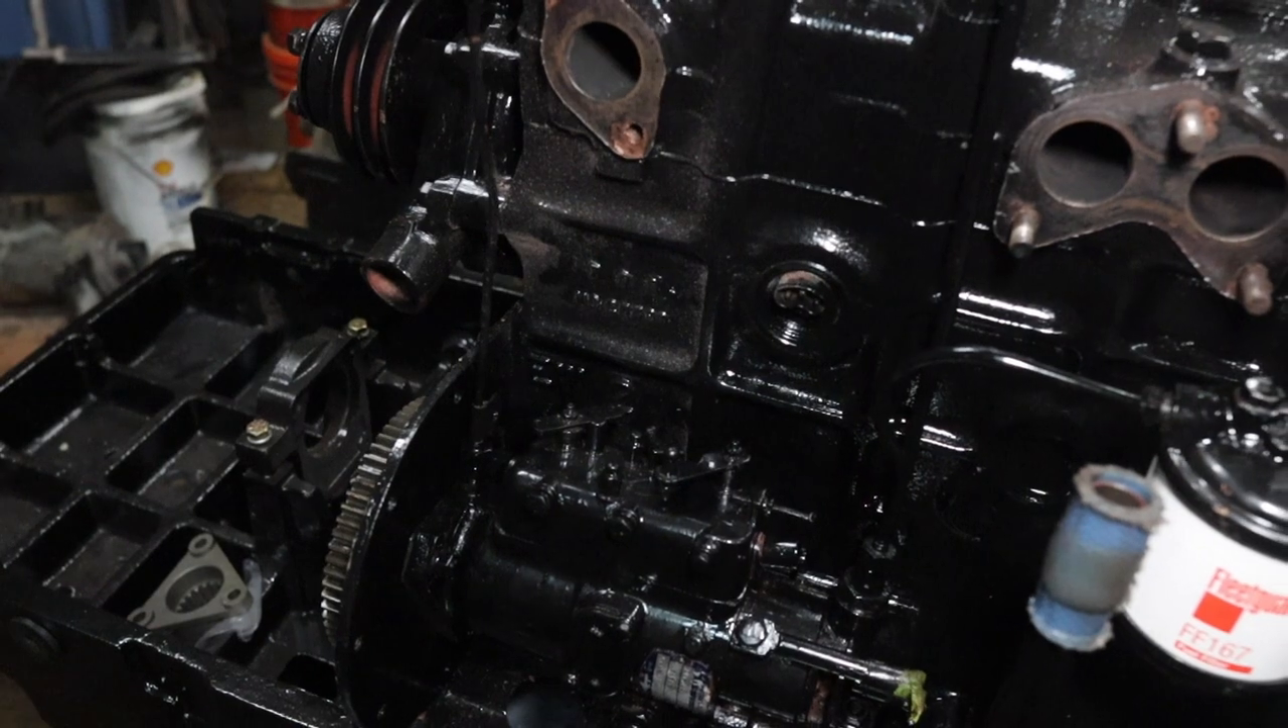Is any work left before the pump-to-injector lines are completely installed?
Yes.